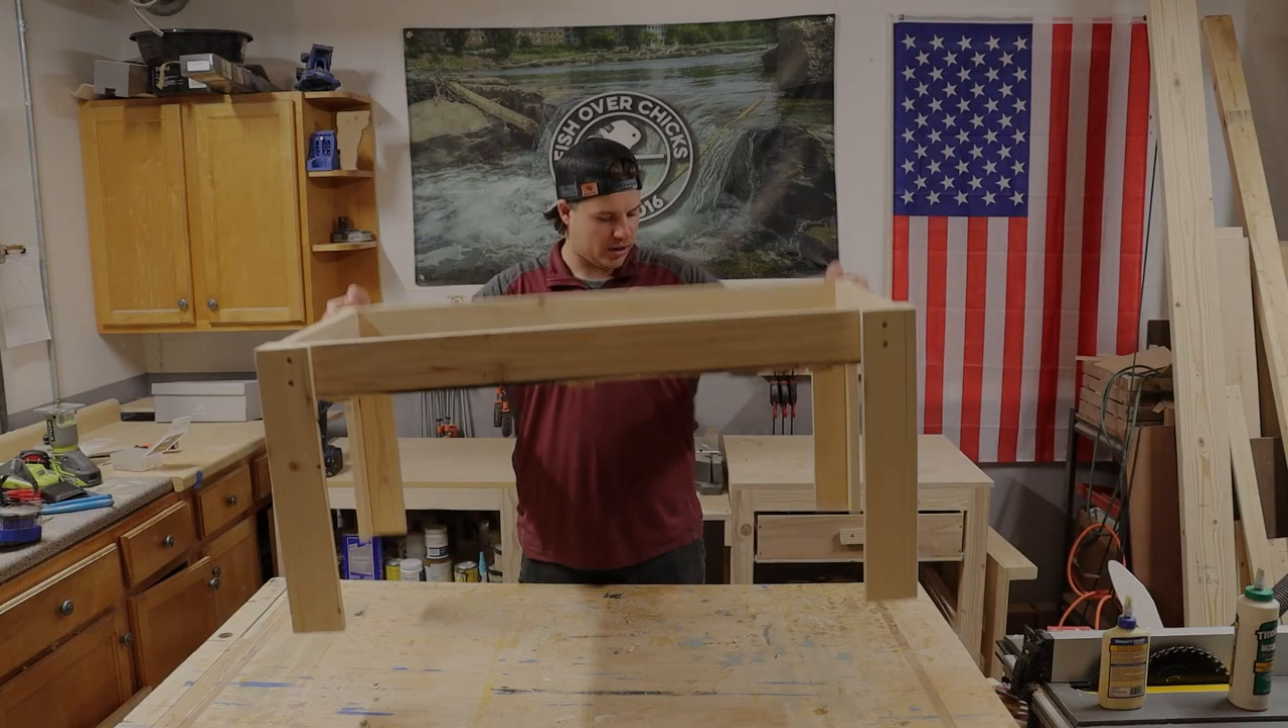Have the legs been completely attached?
Yes.